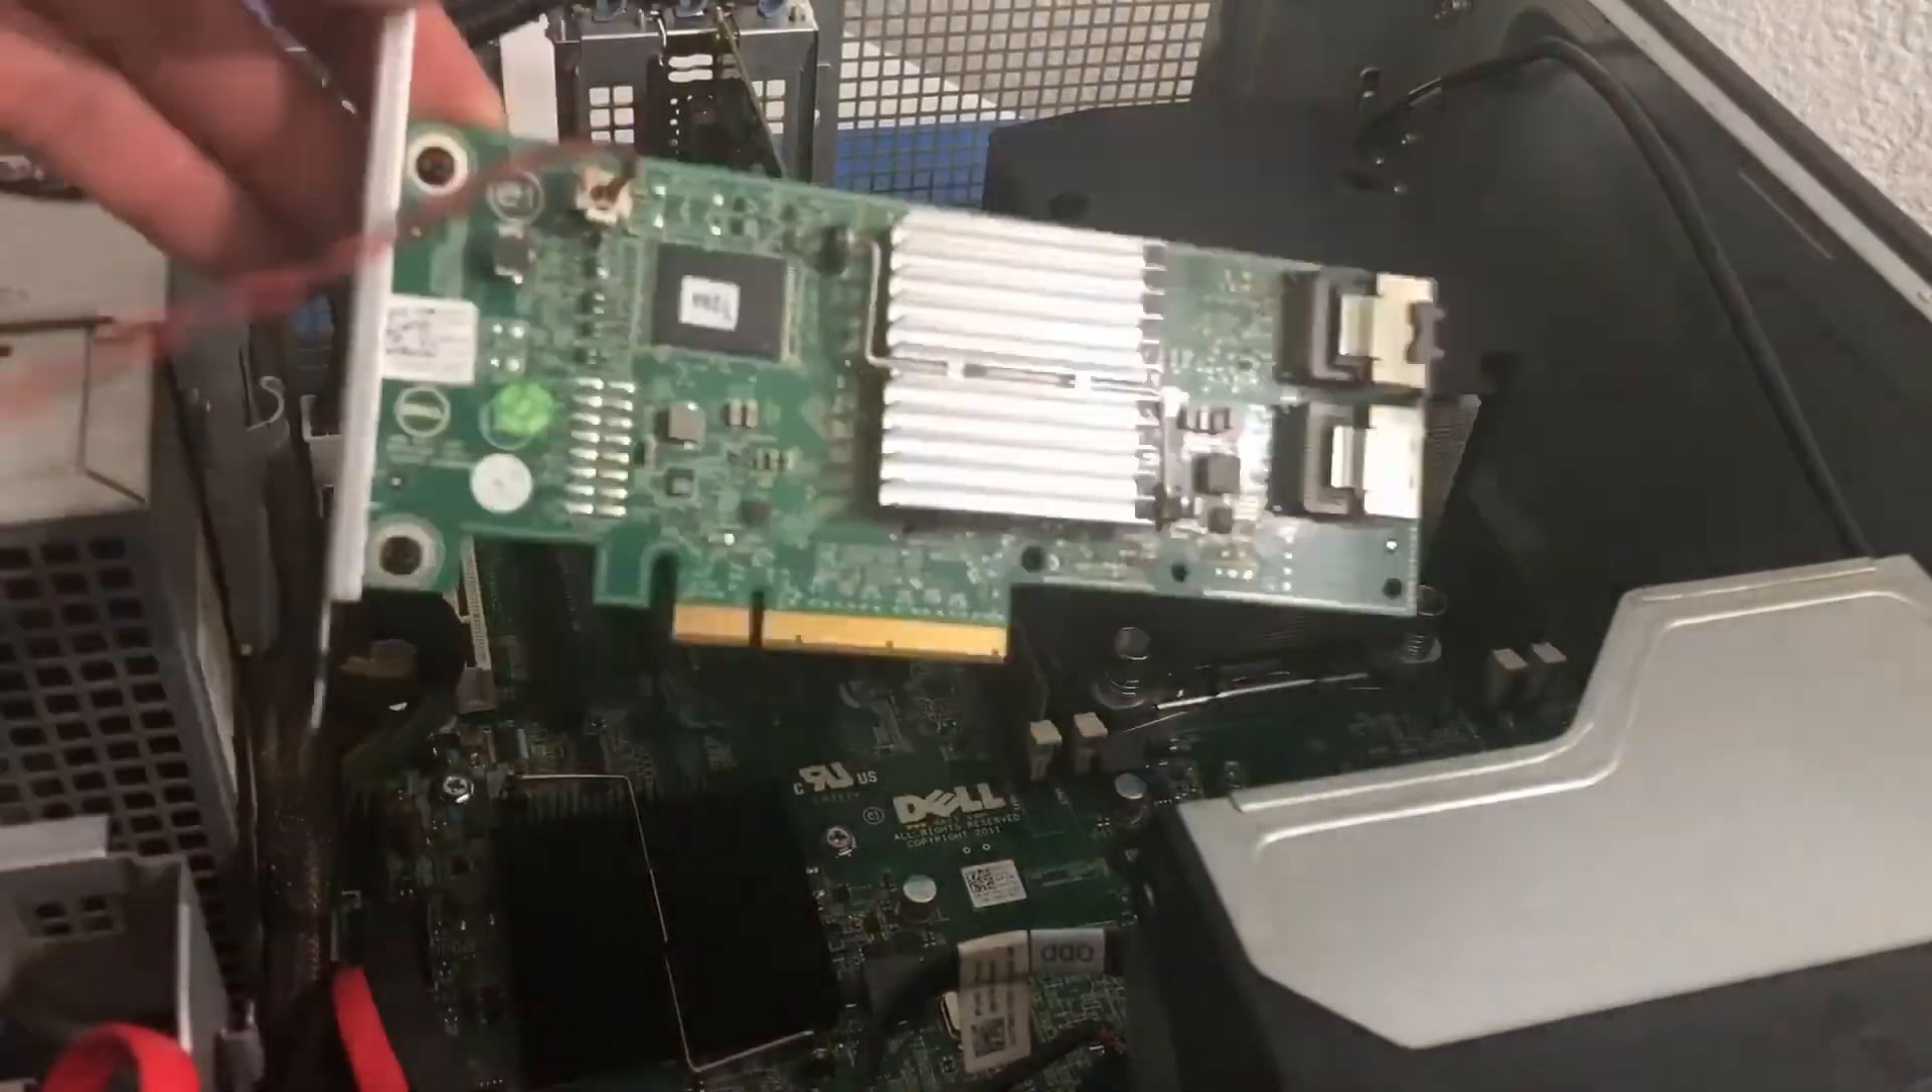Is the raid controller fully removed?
Yes.